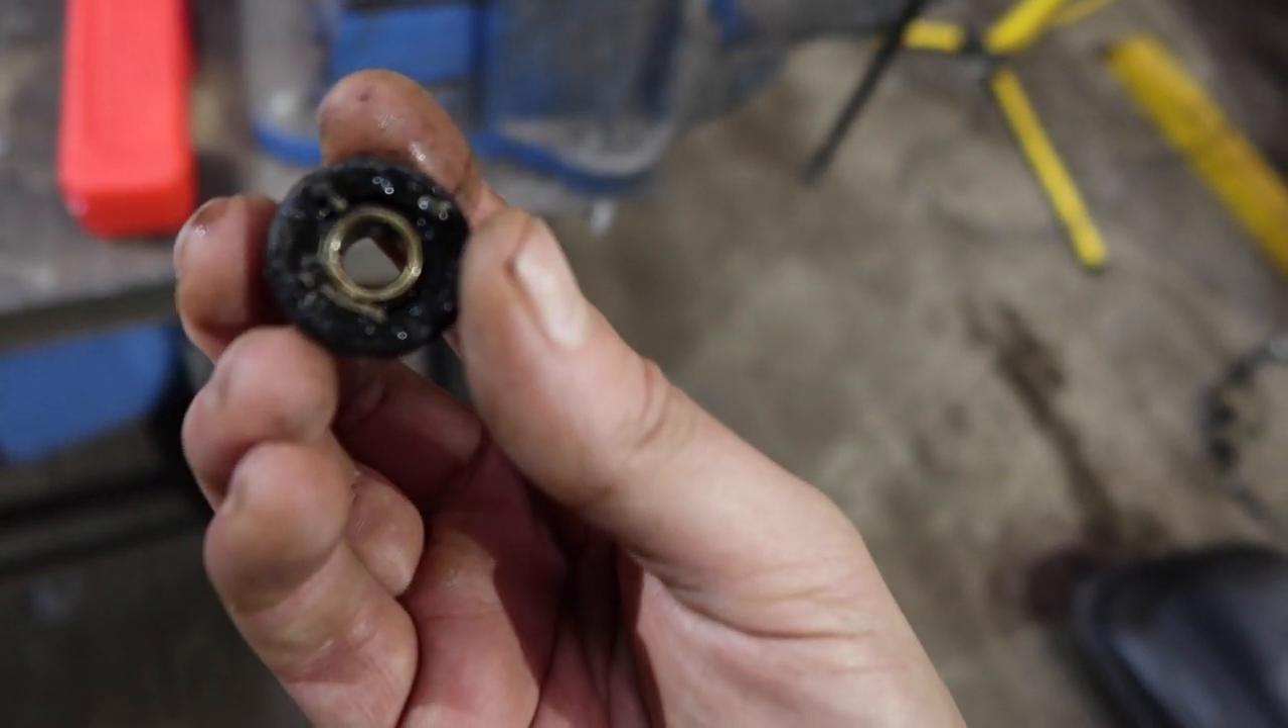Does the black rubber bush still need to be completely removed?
No.